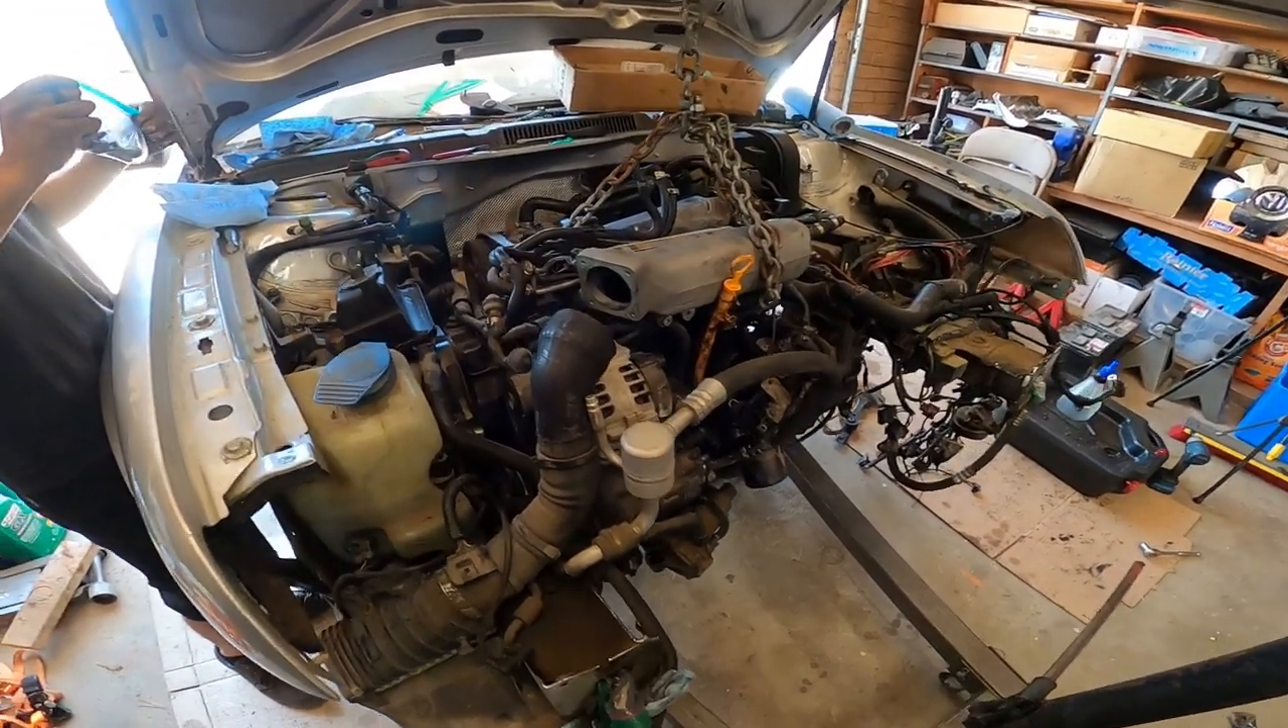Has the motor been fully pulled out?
No.